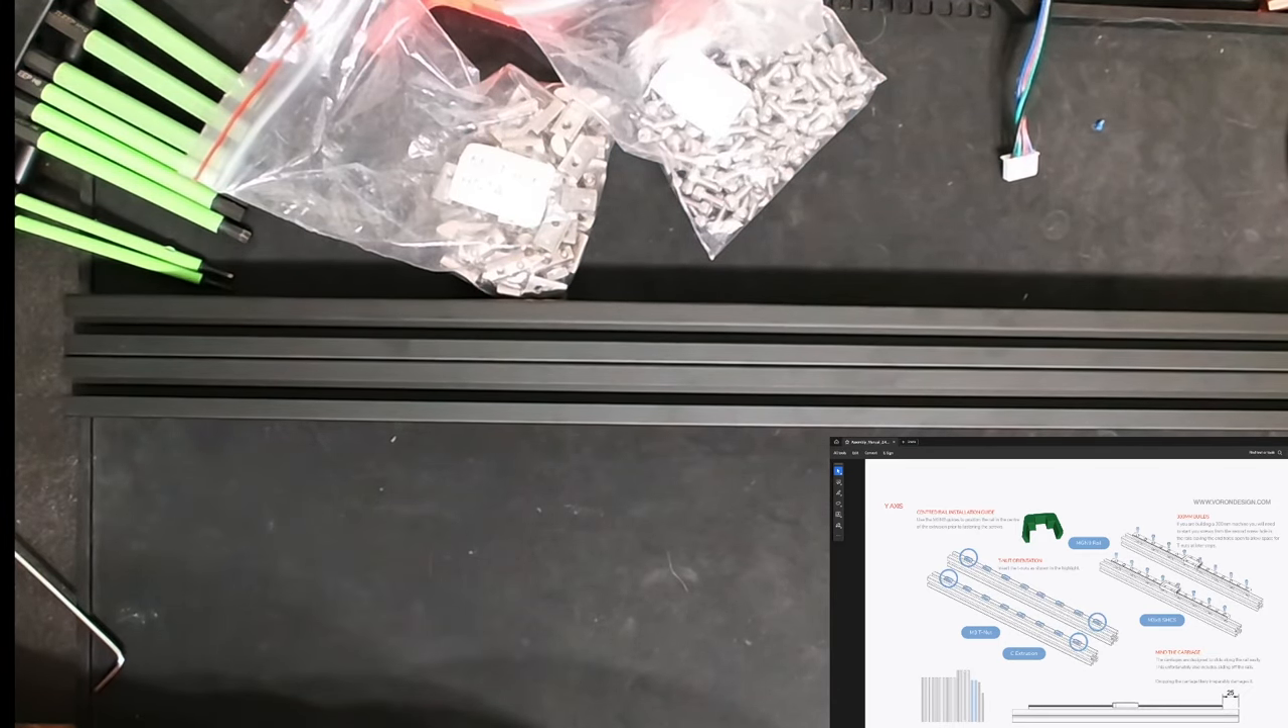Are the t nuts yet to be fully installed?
Yes.